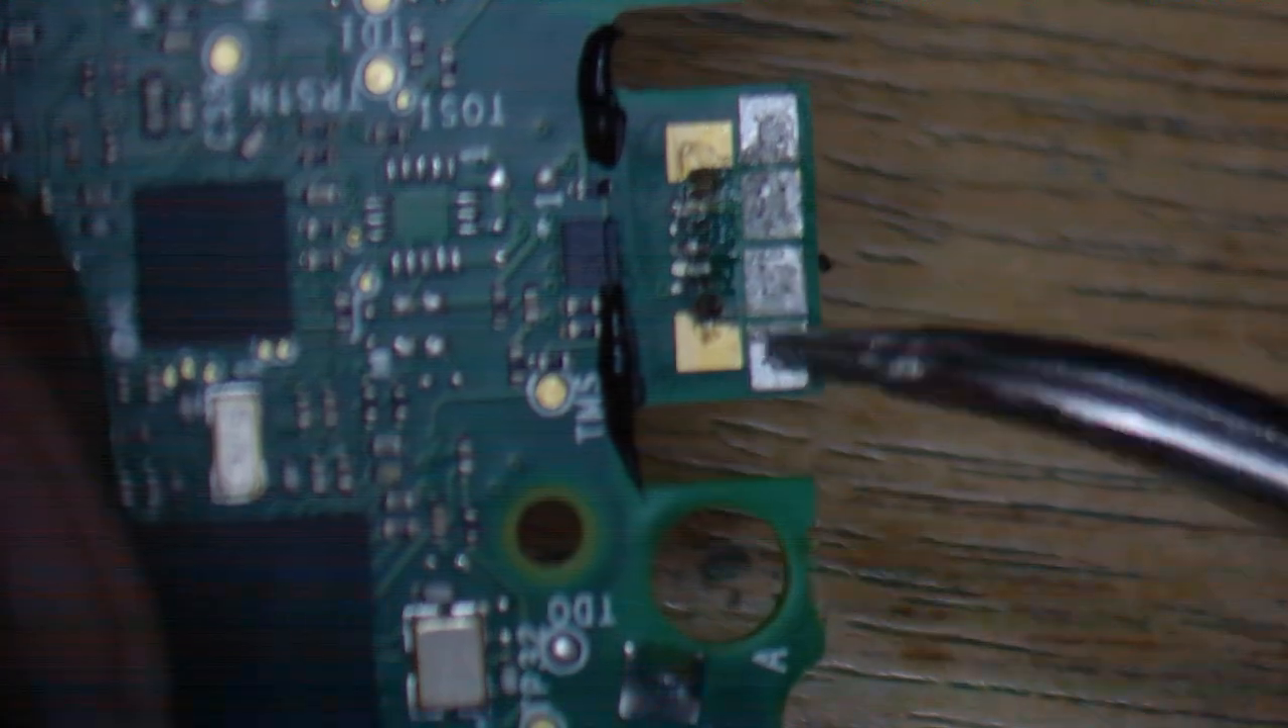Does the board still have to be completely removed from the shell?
No.